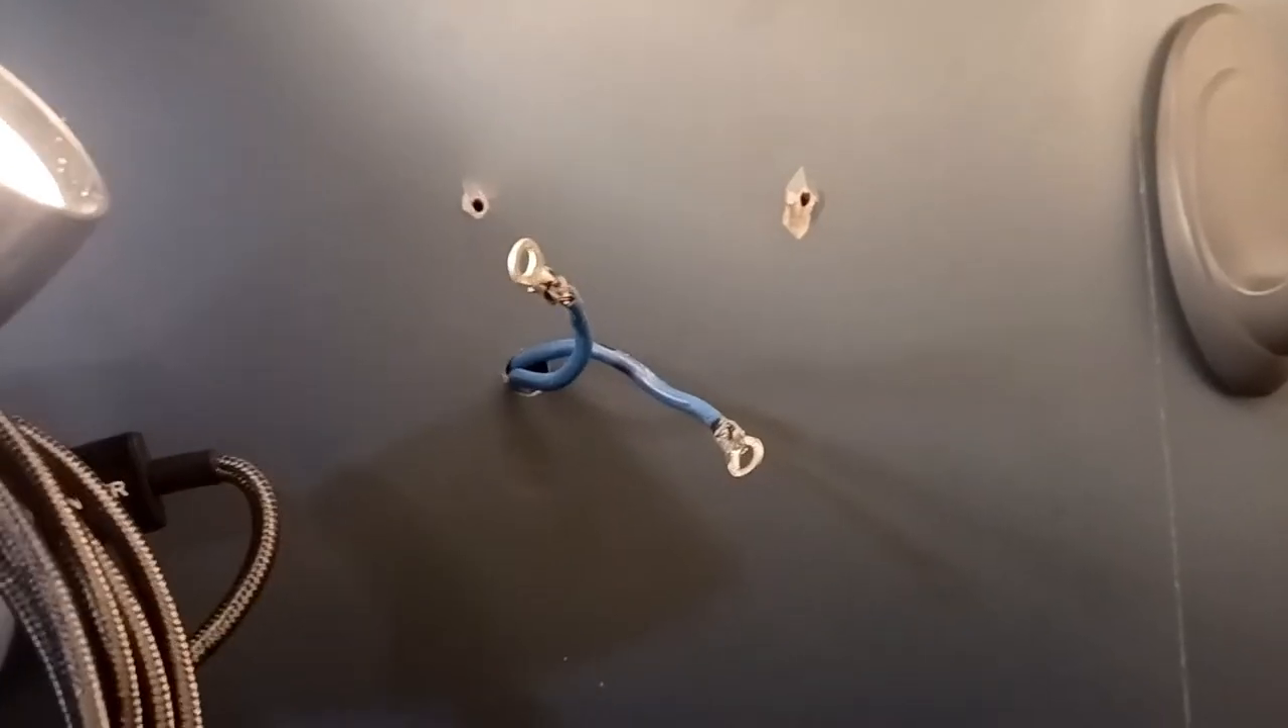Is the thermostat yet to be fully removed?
No.